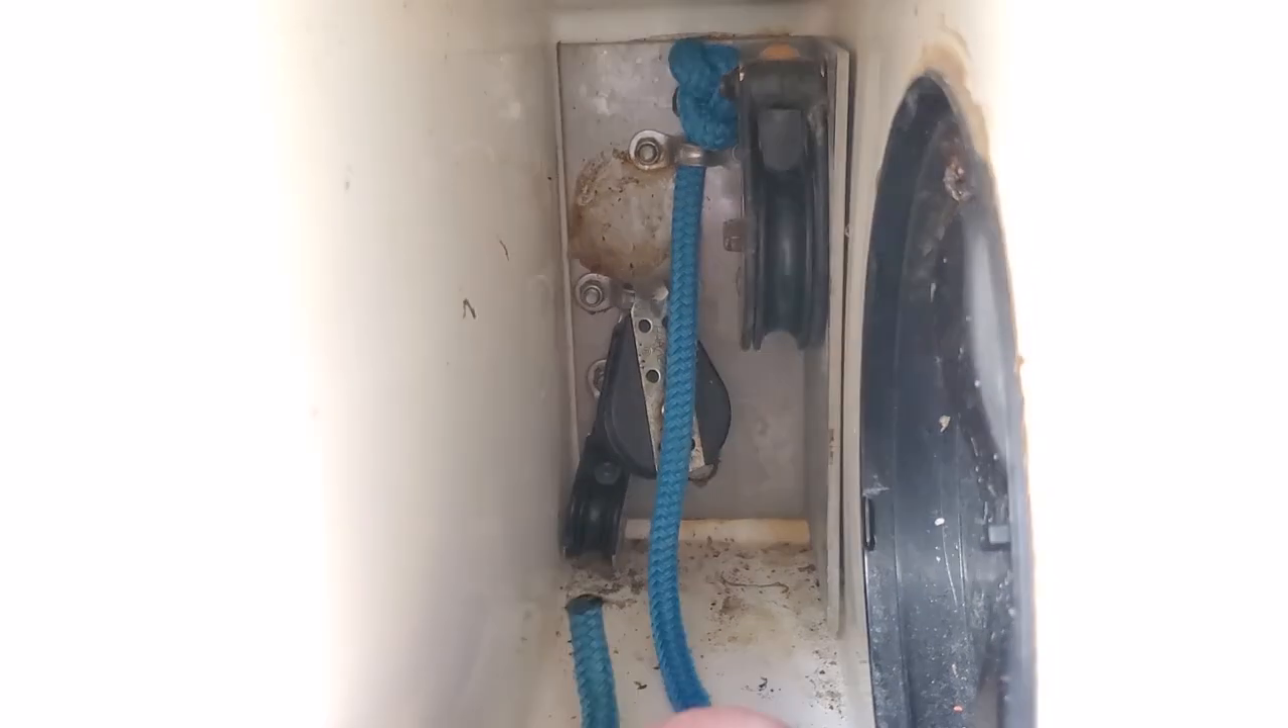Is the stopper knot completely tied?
Yes.